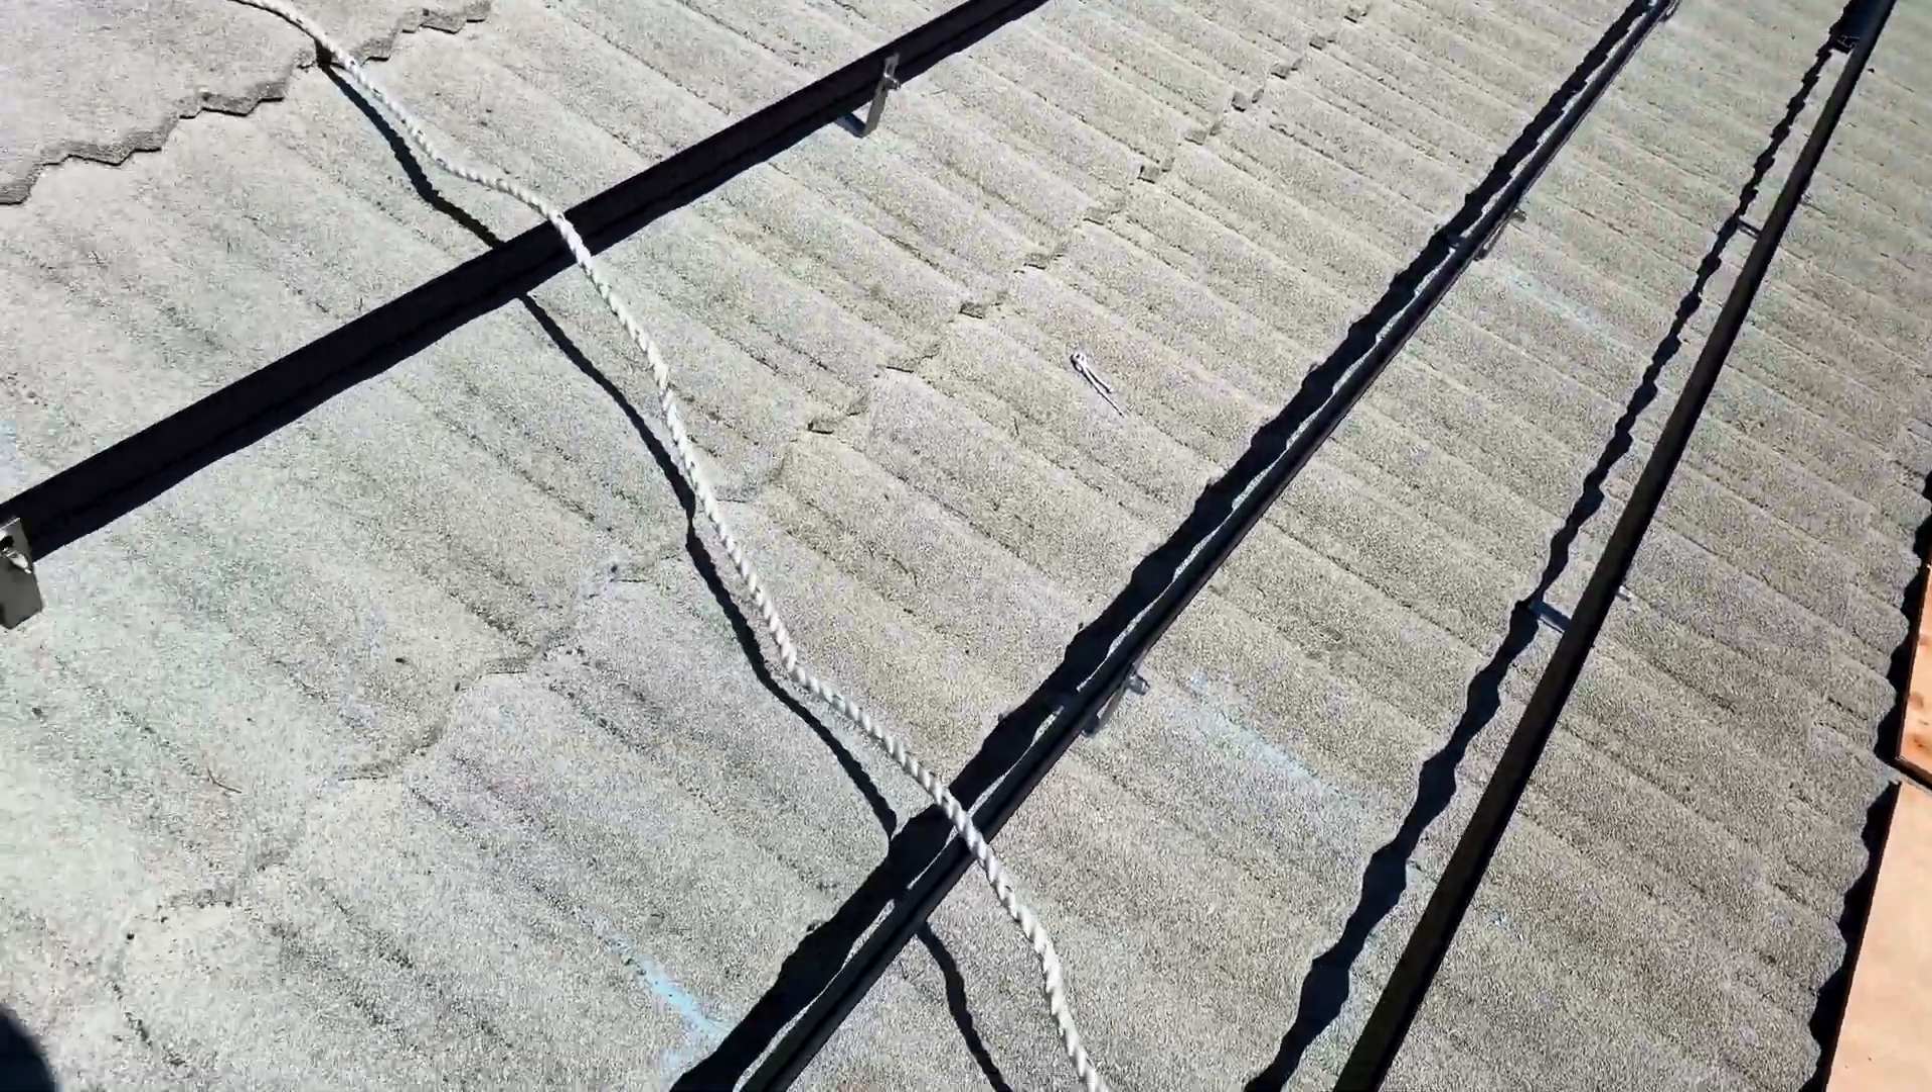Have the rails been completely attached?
Yes.